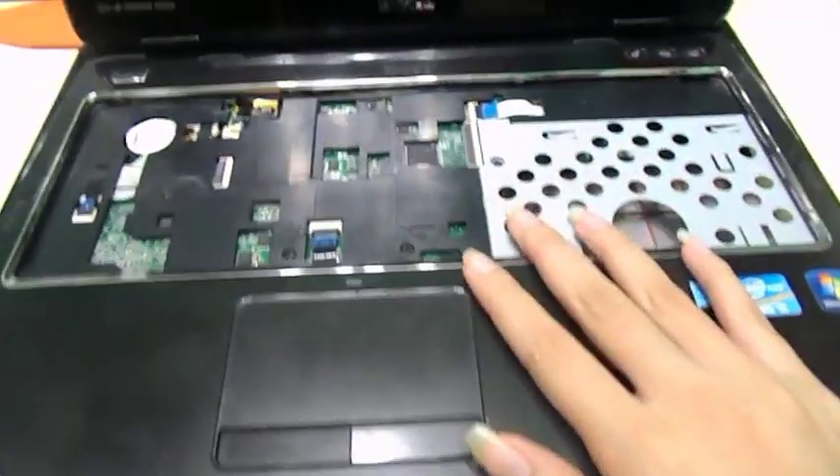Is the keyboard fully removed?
Yes.